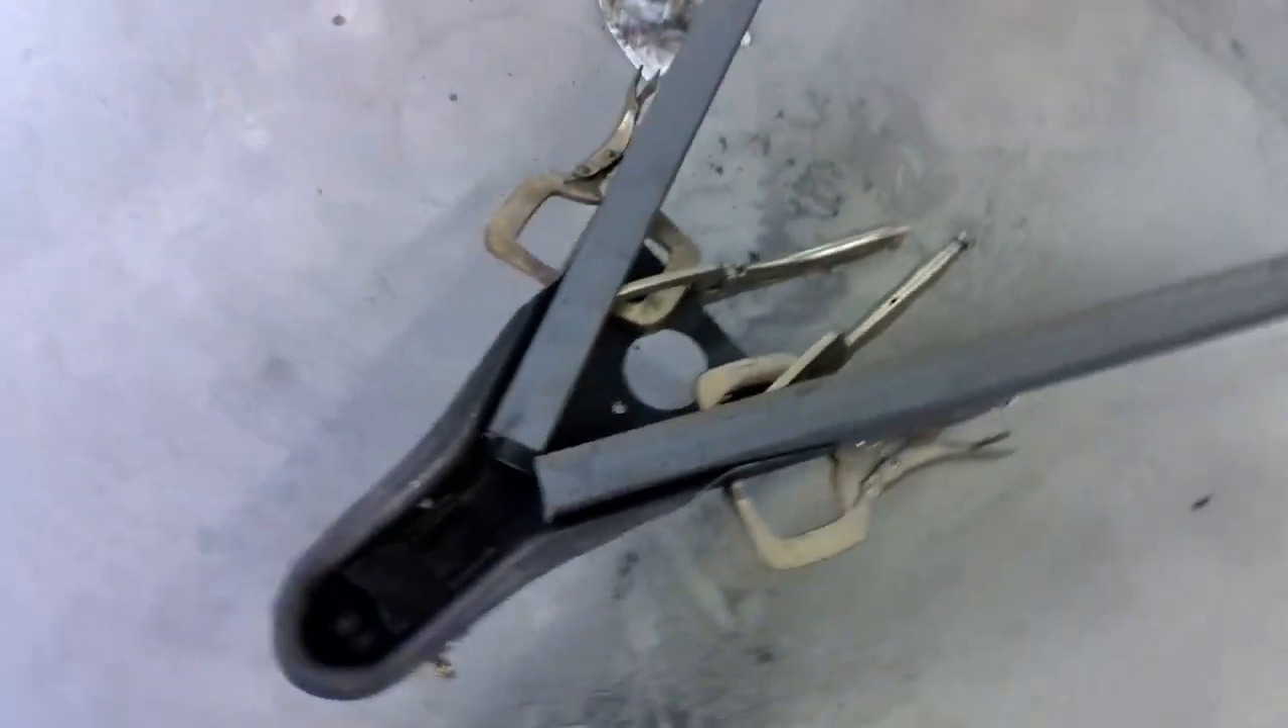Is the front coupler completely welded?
No.